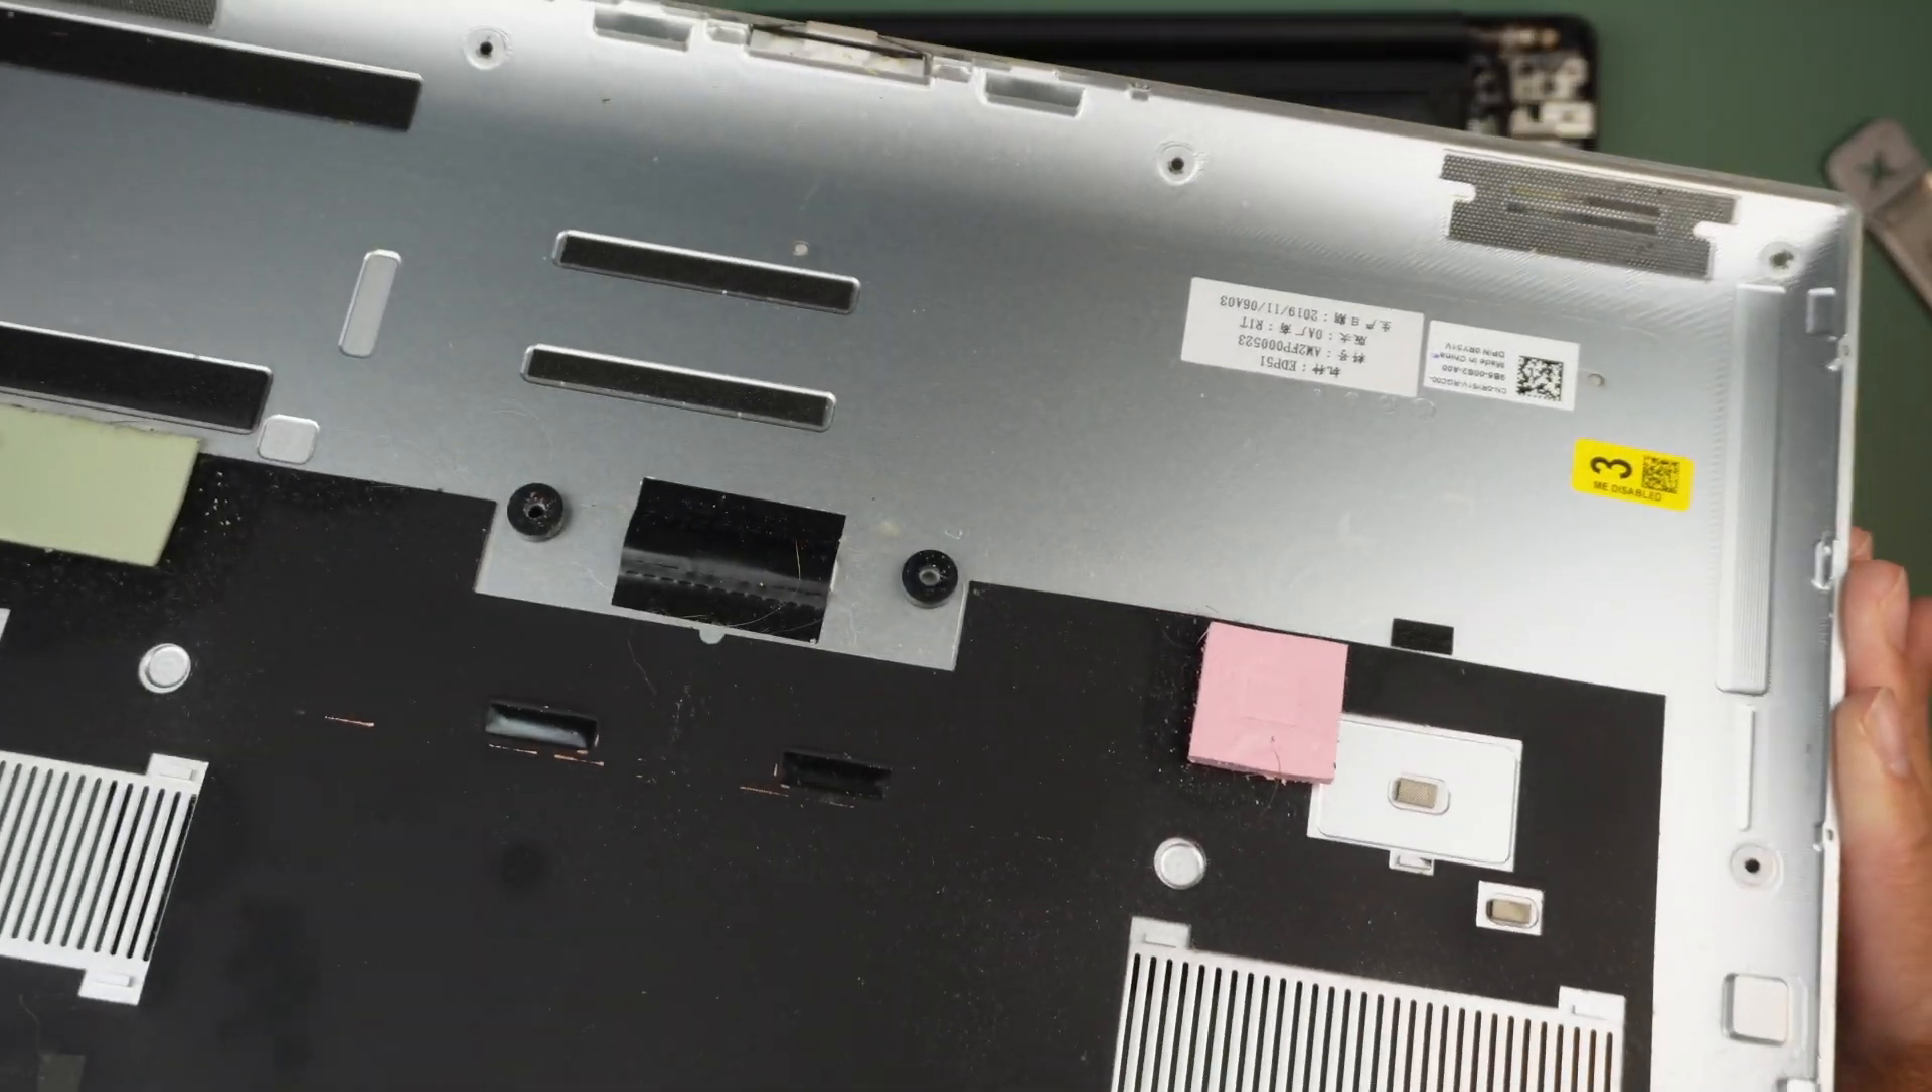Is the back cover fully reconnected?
No.